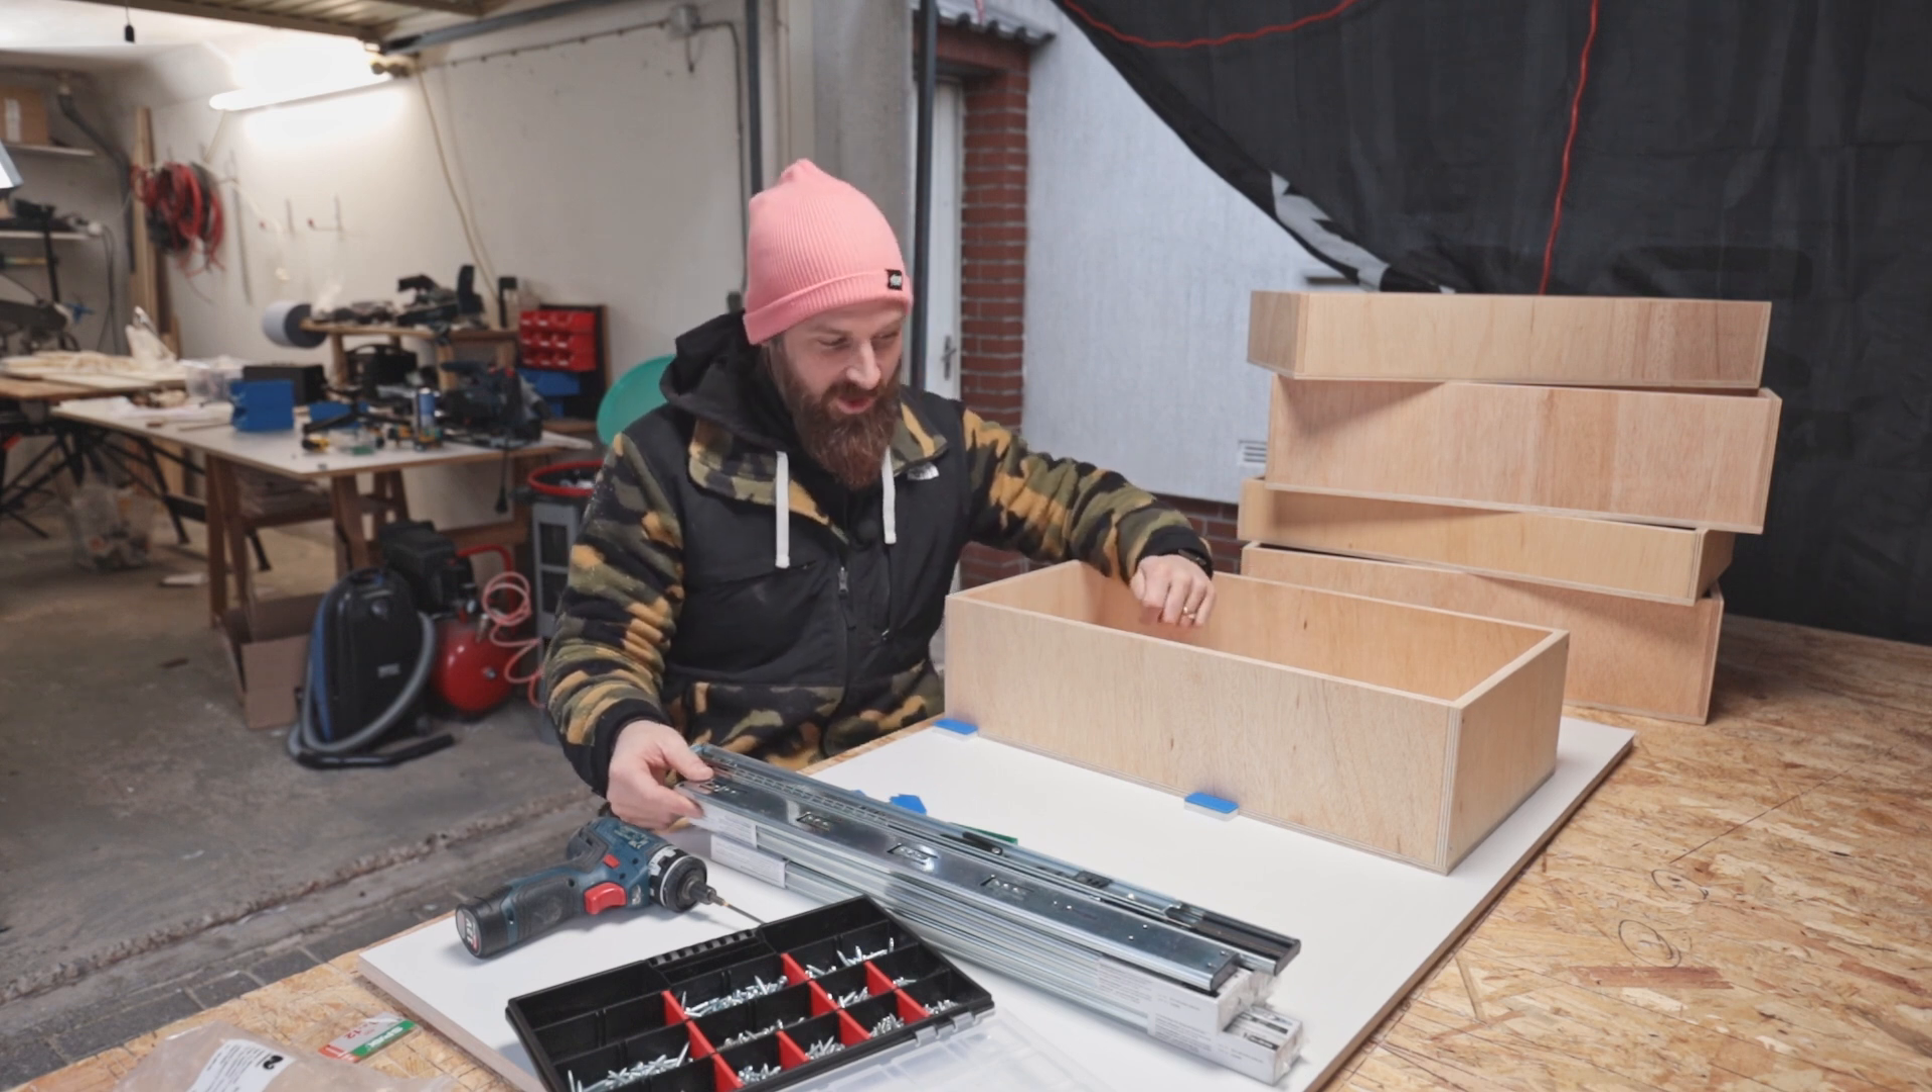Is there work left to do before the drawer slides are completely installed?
Yes.